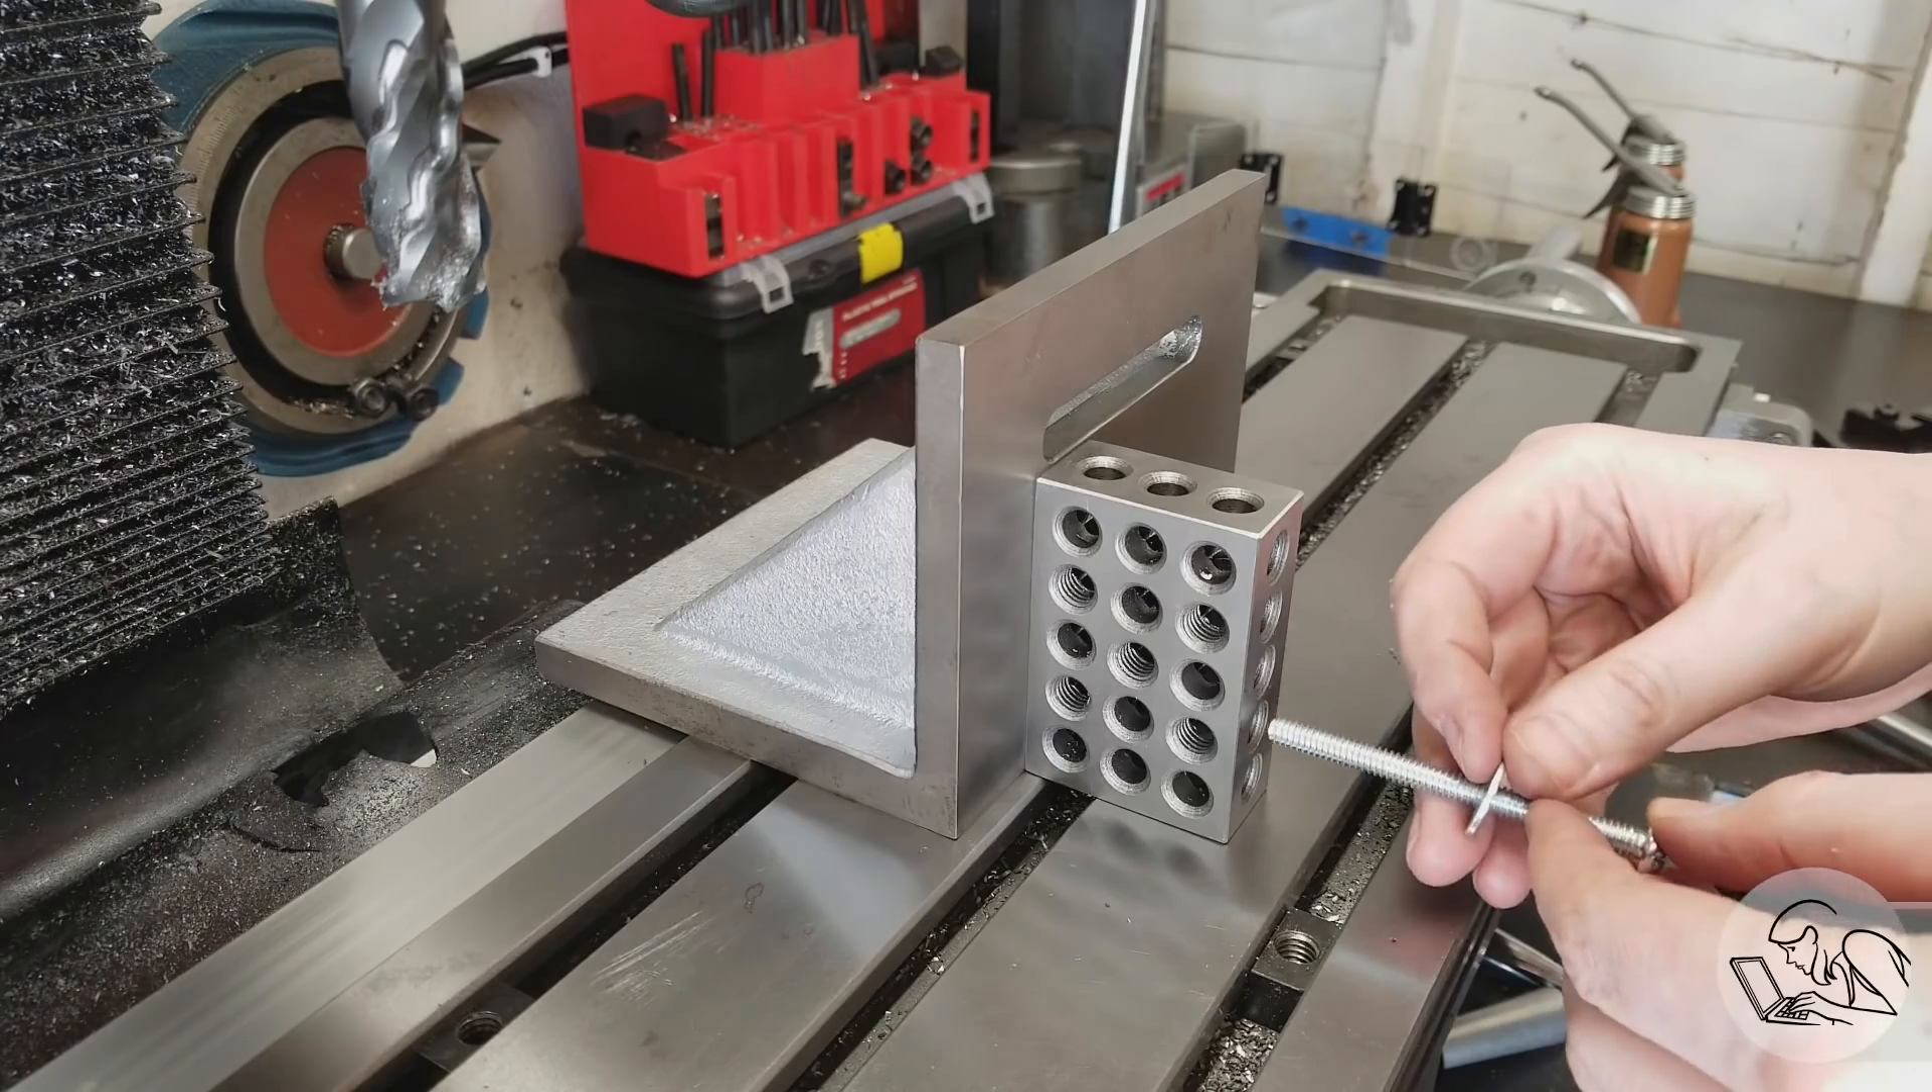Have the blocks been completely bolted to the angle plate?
No.